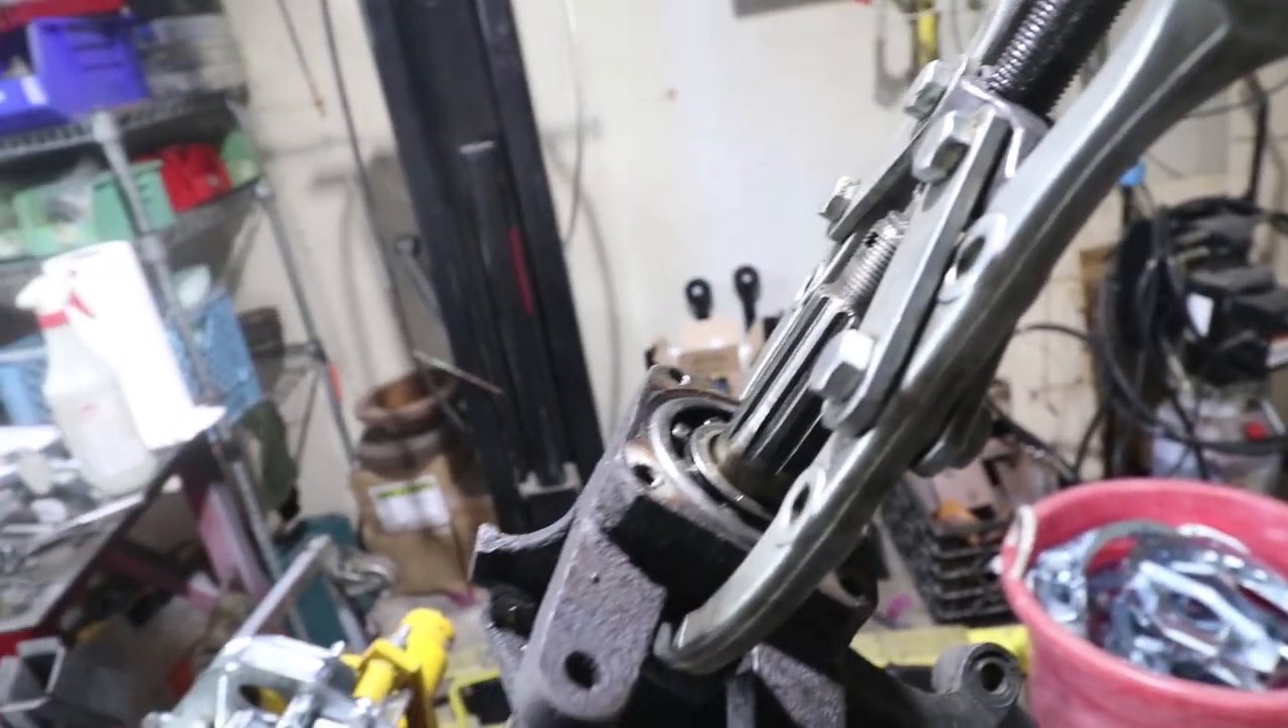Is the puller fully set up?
Yes.